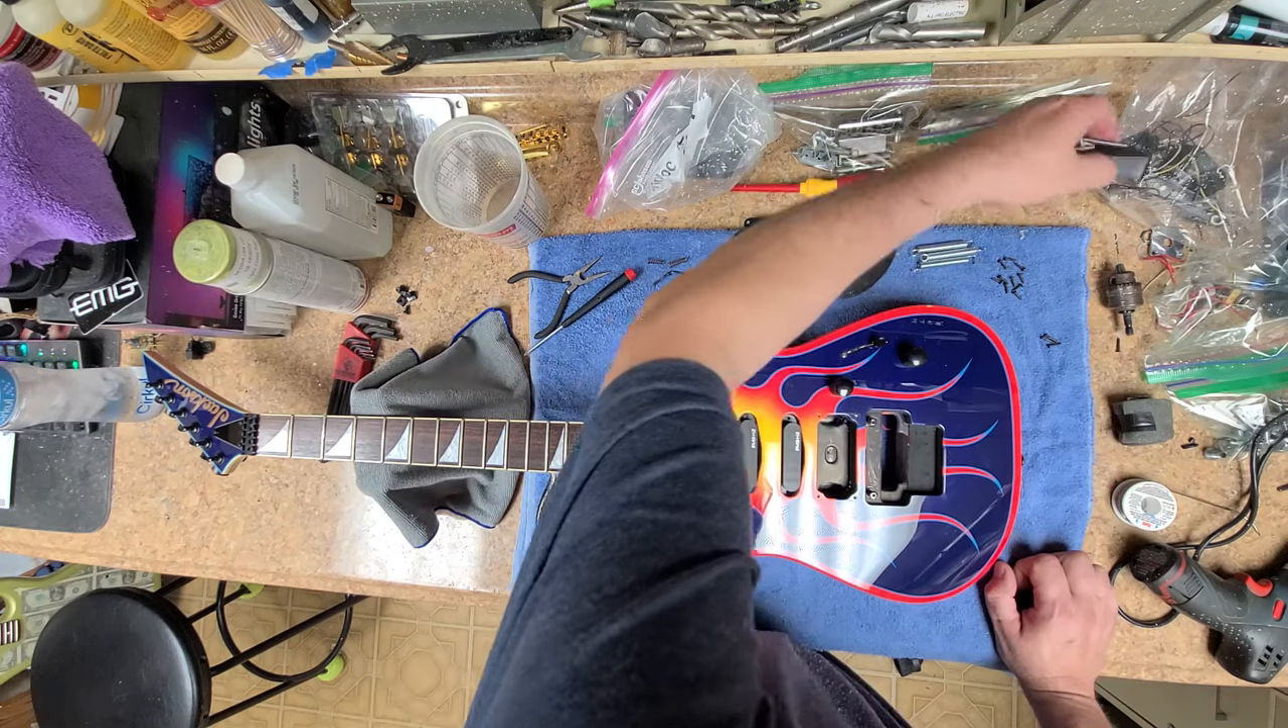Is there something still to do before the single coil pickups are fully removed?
Yes.